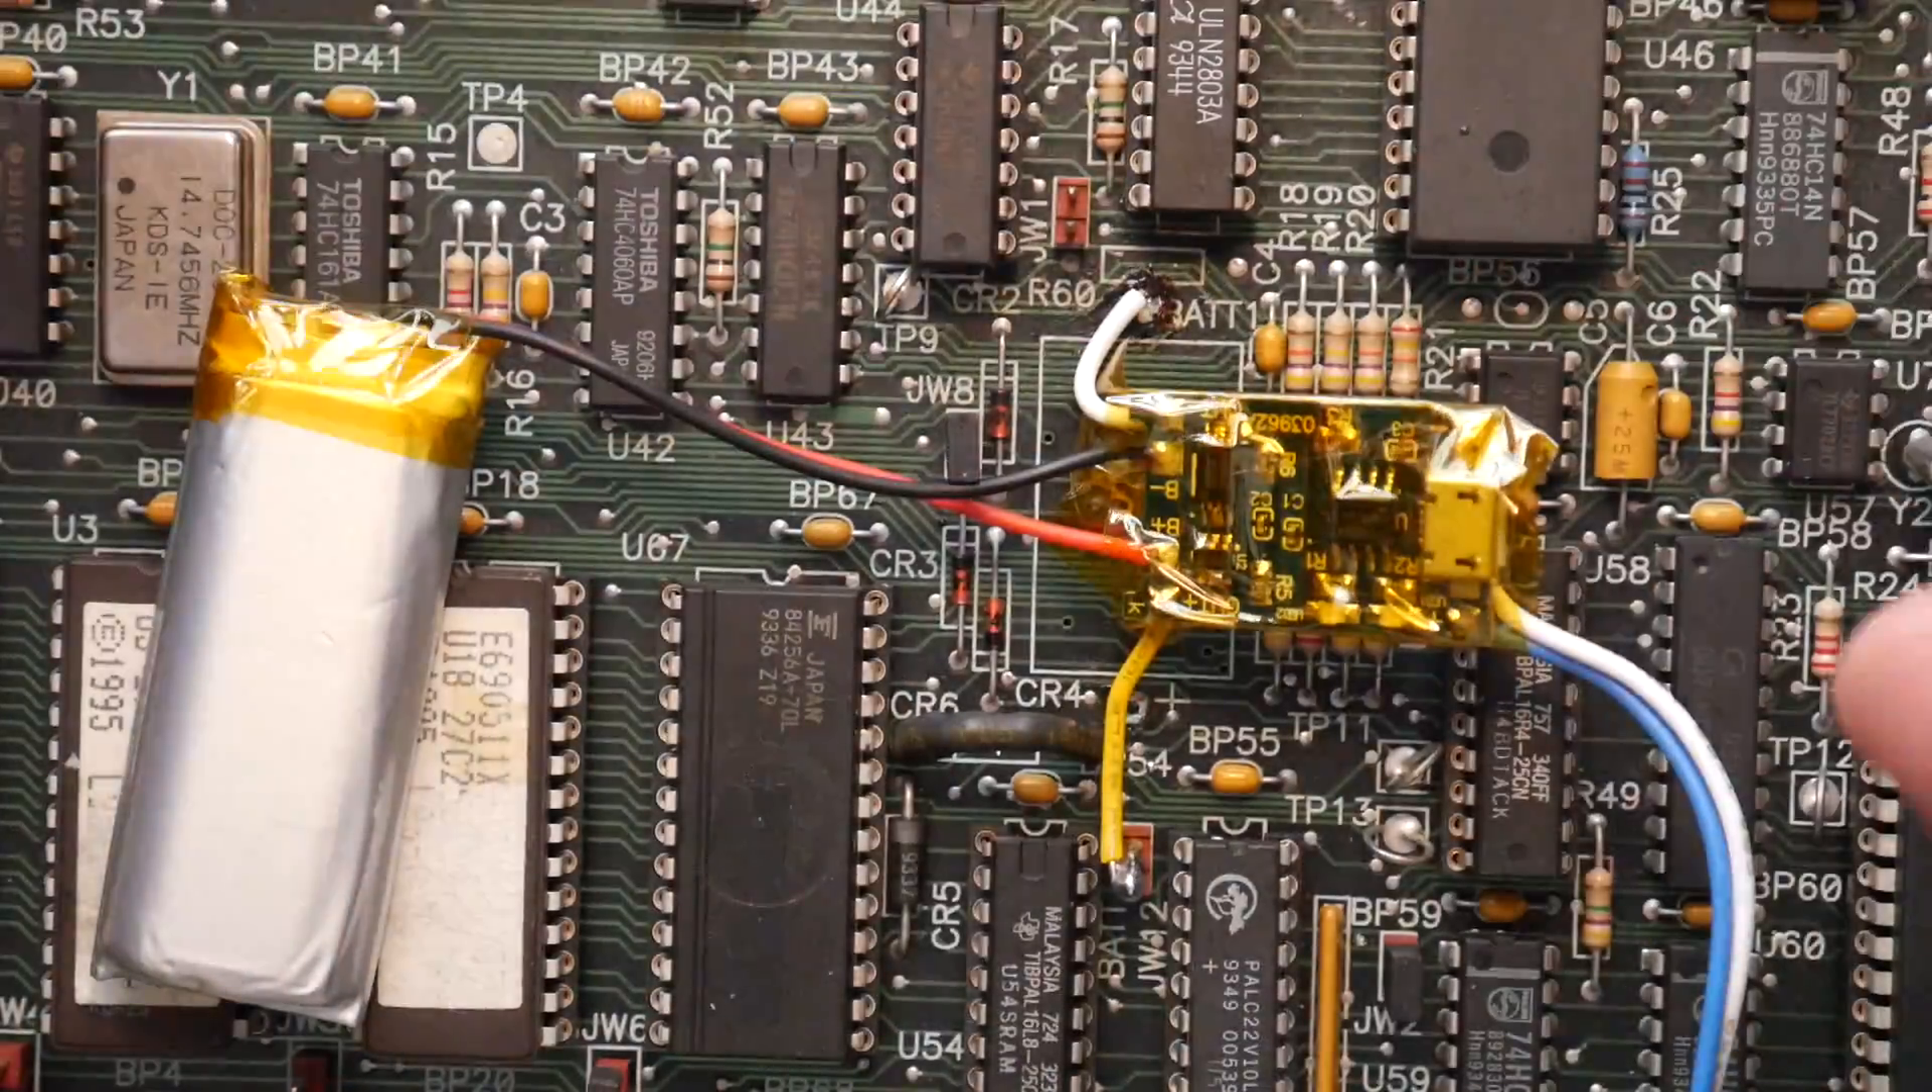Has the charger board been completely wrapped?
Yes.